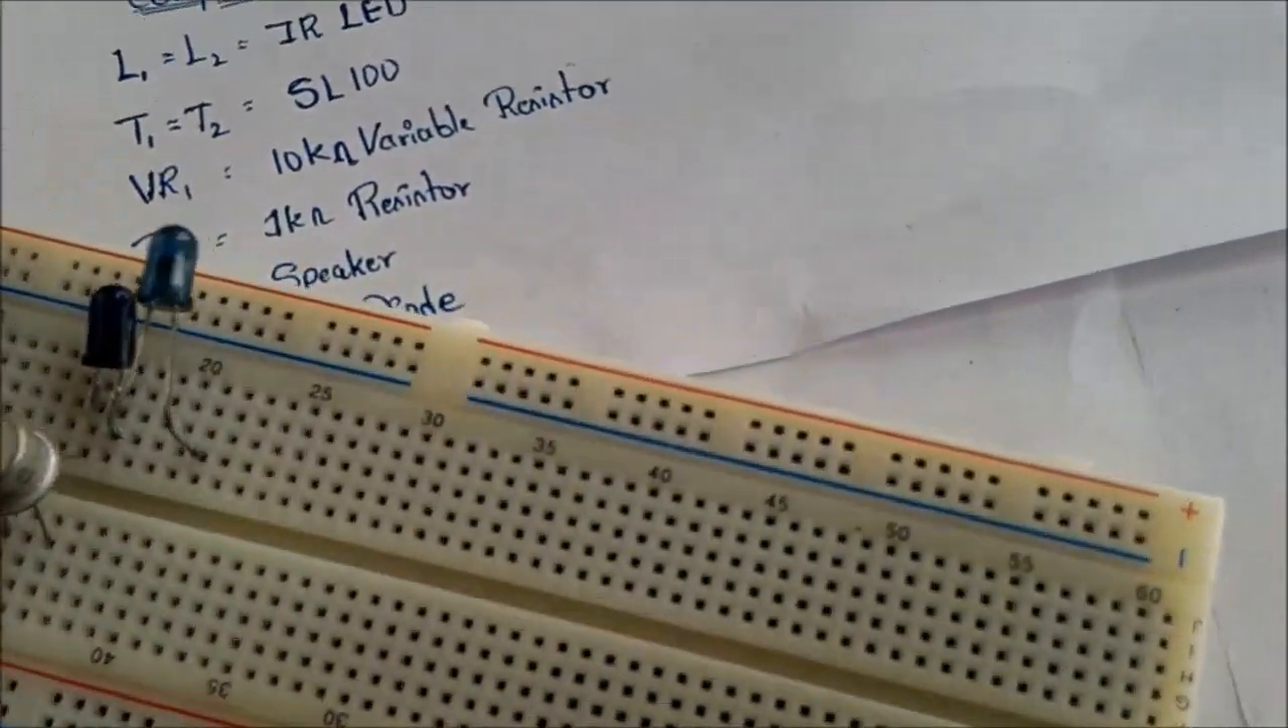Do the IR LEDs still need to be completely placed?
No.